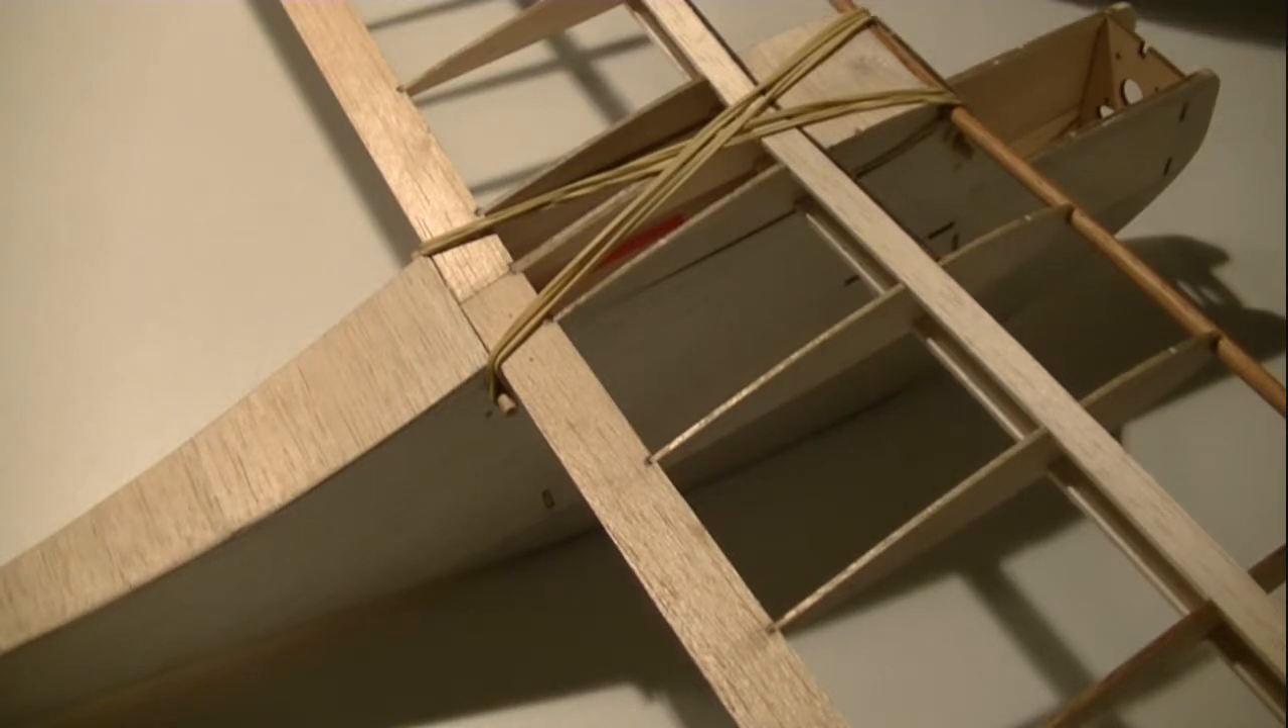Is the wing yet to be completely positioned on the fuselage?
No.